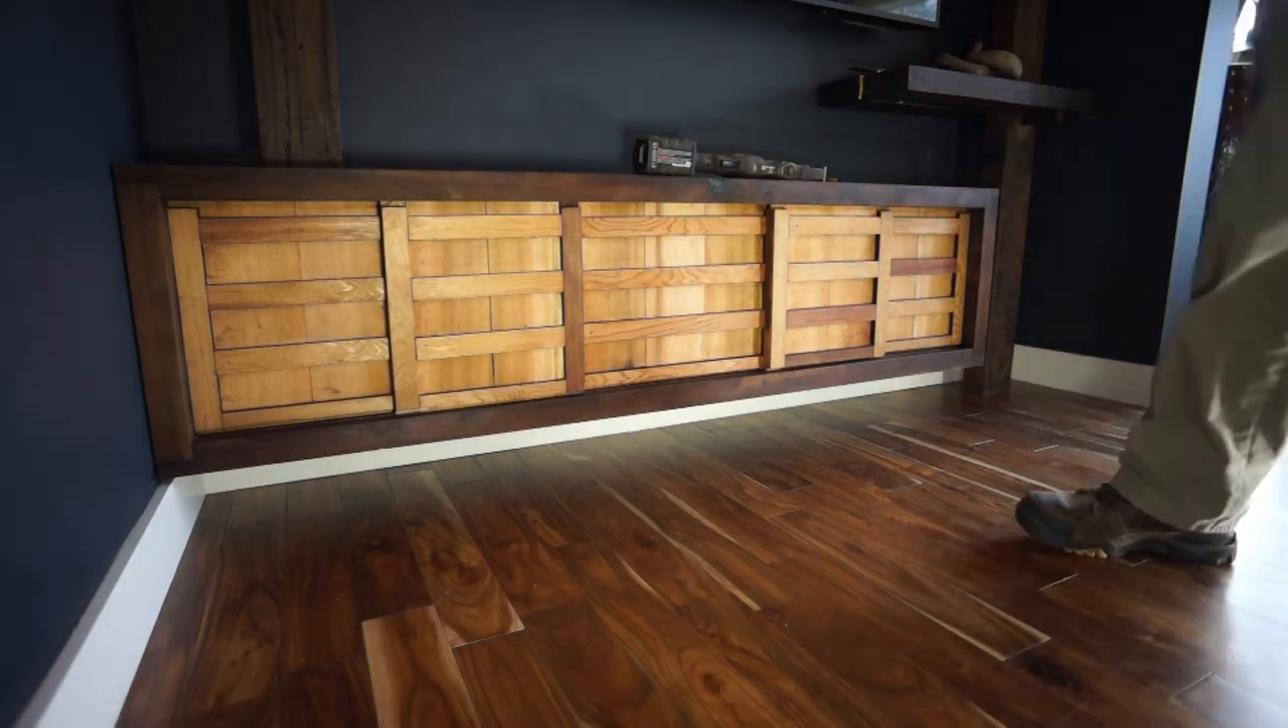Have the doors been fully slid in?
Yes.